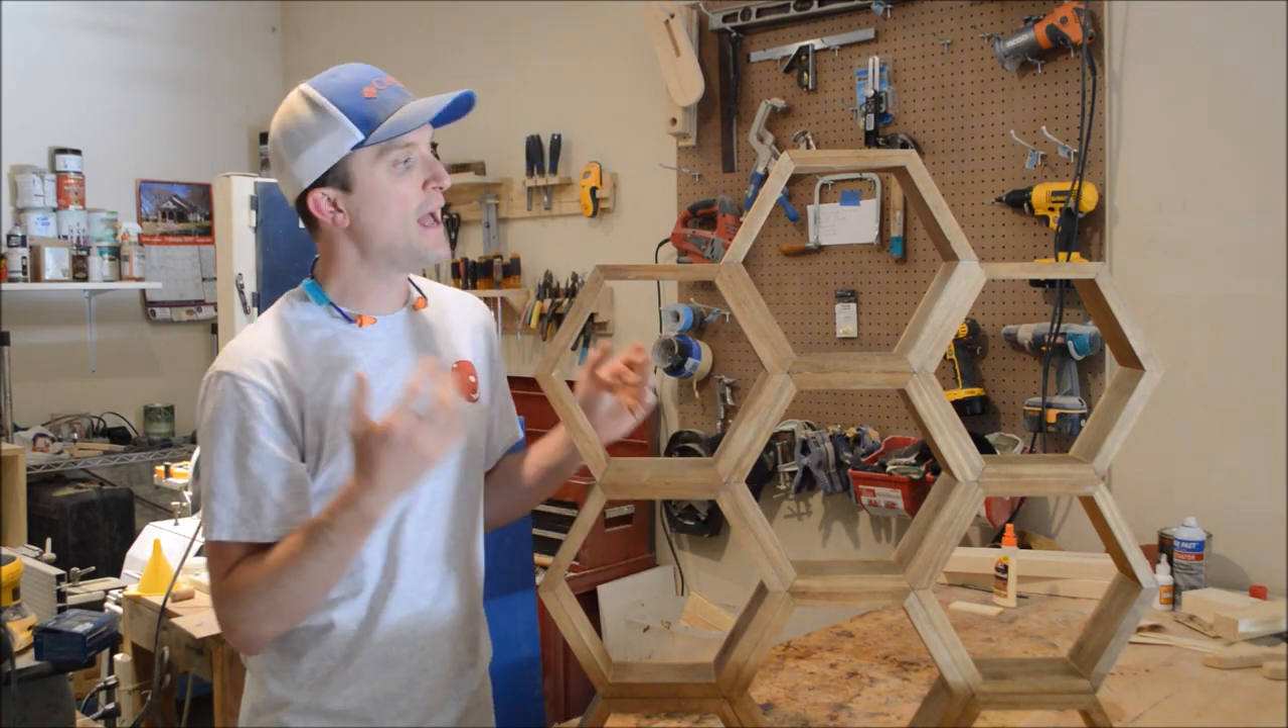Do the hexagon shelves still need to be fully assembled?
No.